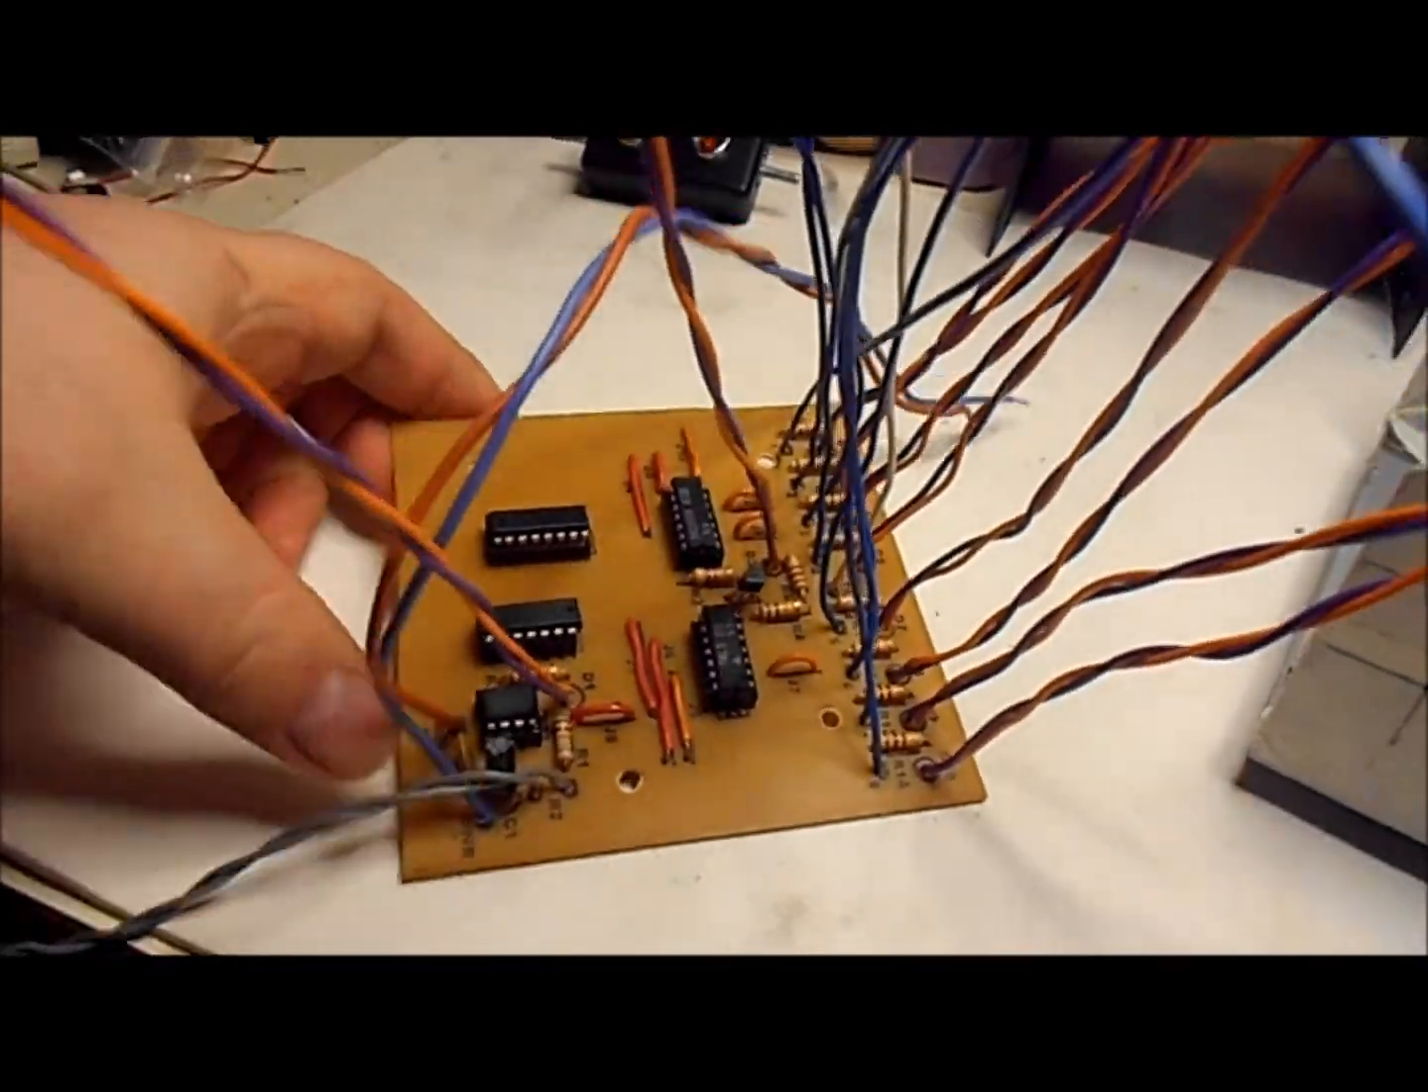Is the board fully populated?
Yes.